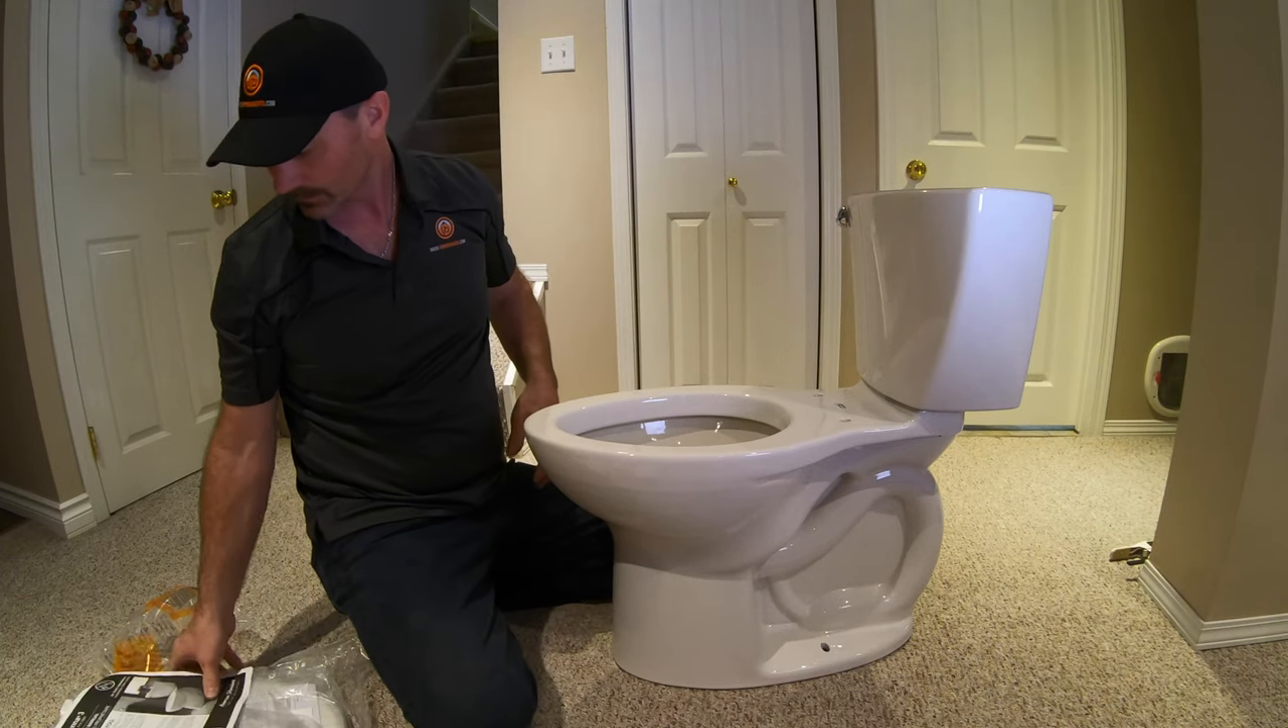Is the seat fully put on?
No.